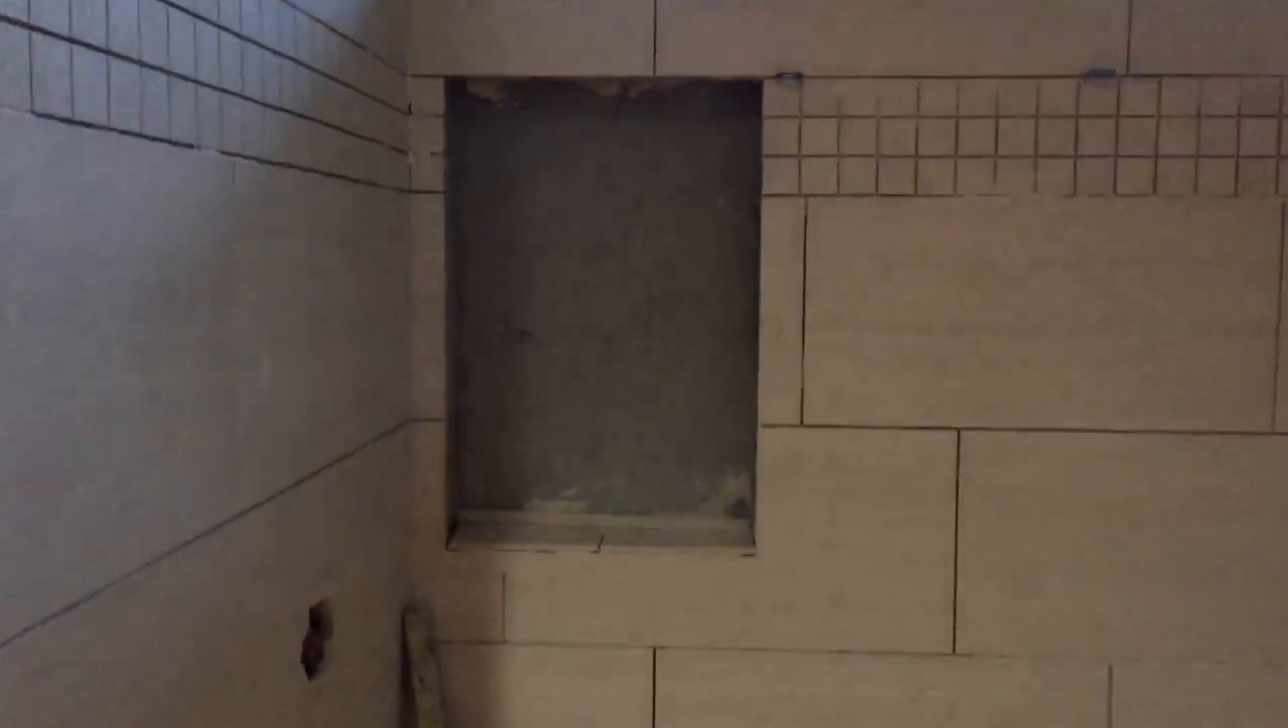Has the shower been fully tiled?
No.